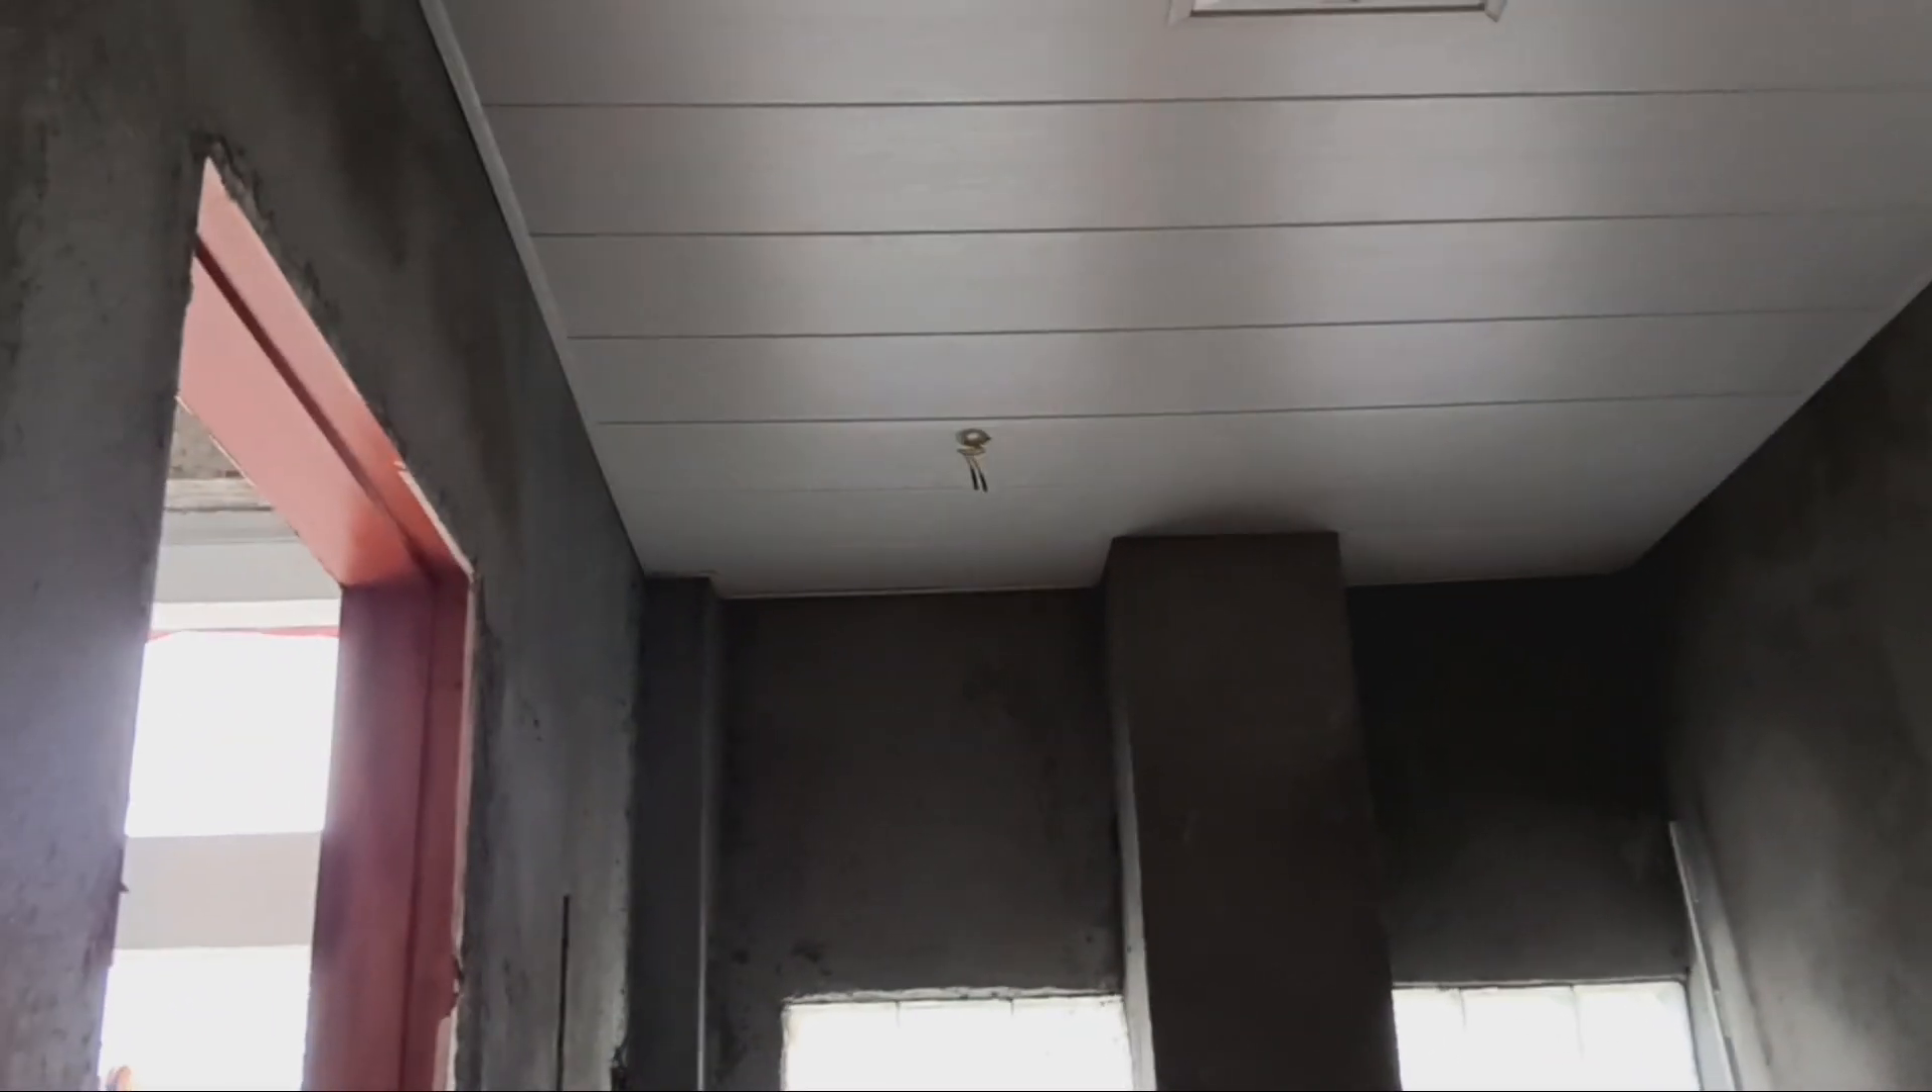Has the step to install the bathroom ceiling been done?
Yes.